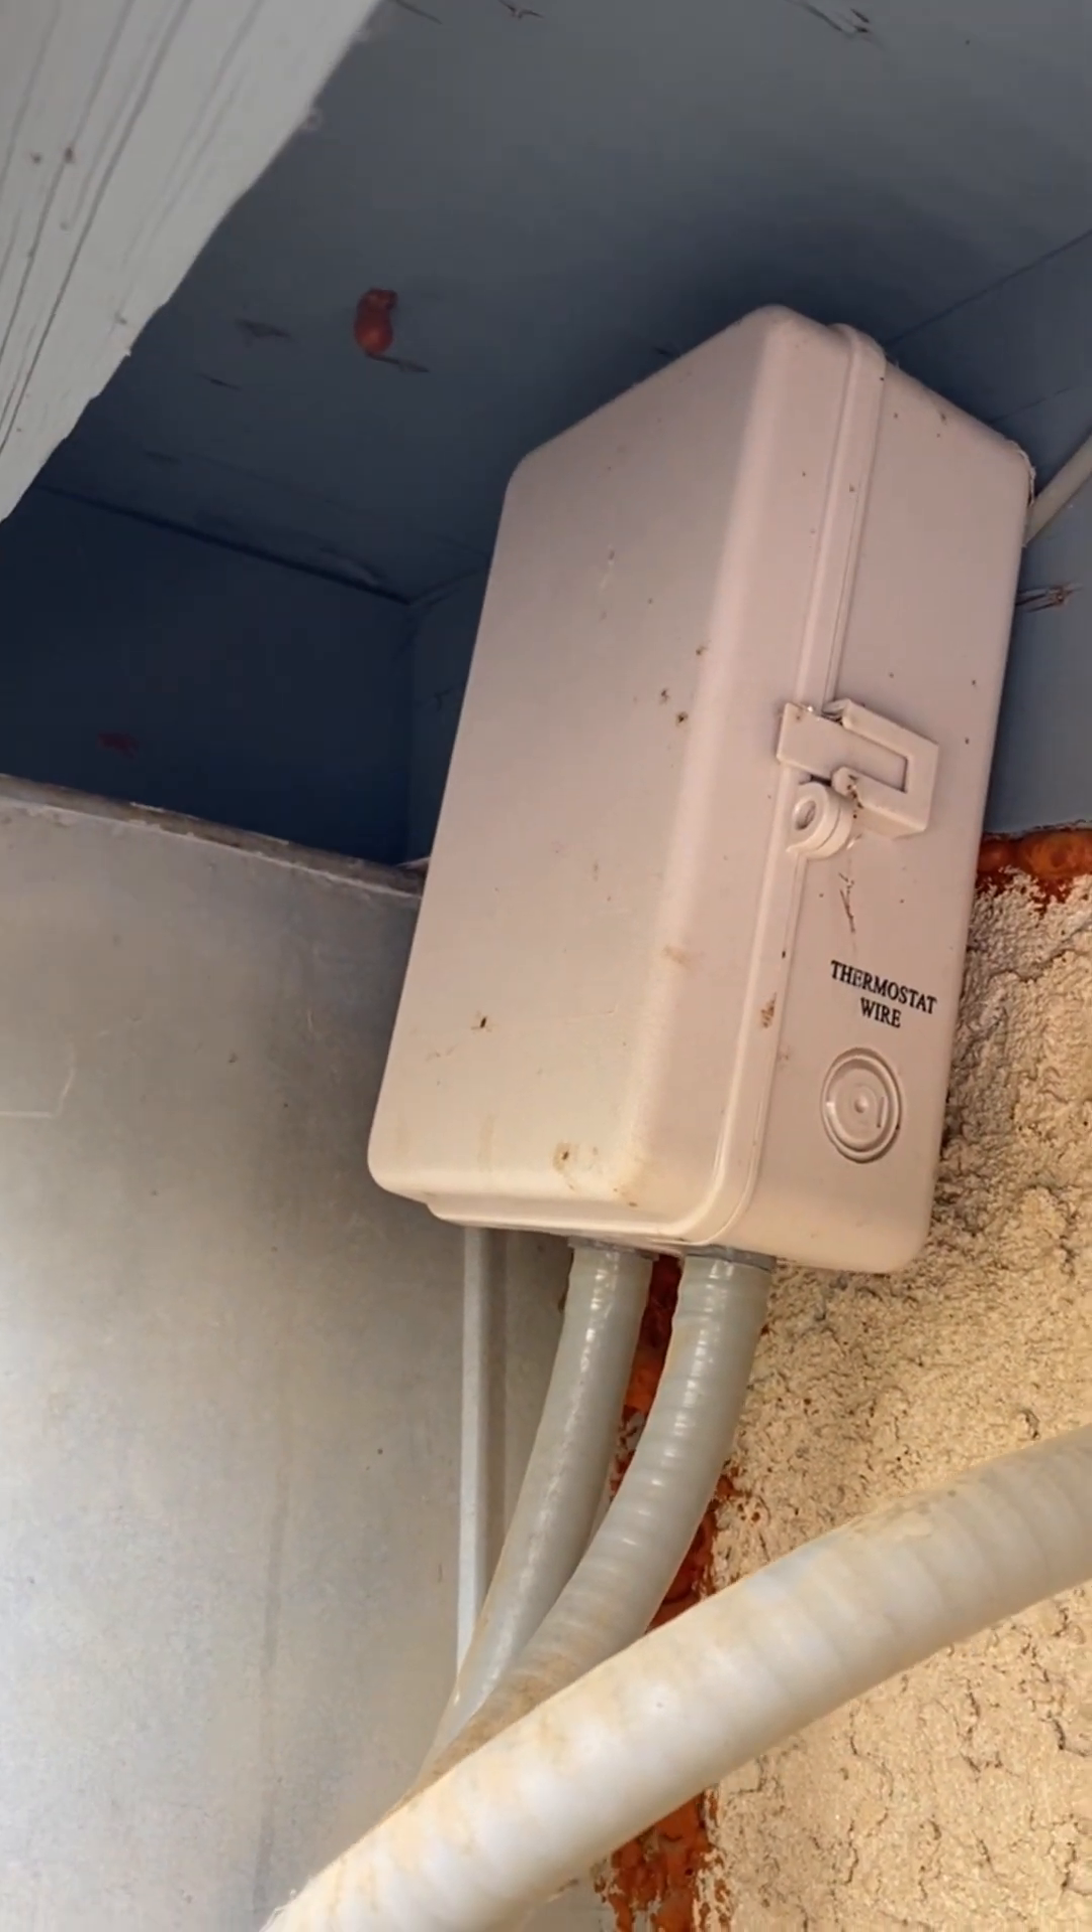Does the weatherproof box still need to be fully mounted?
No.